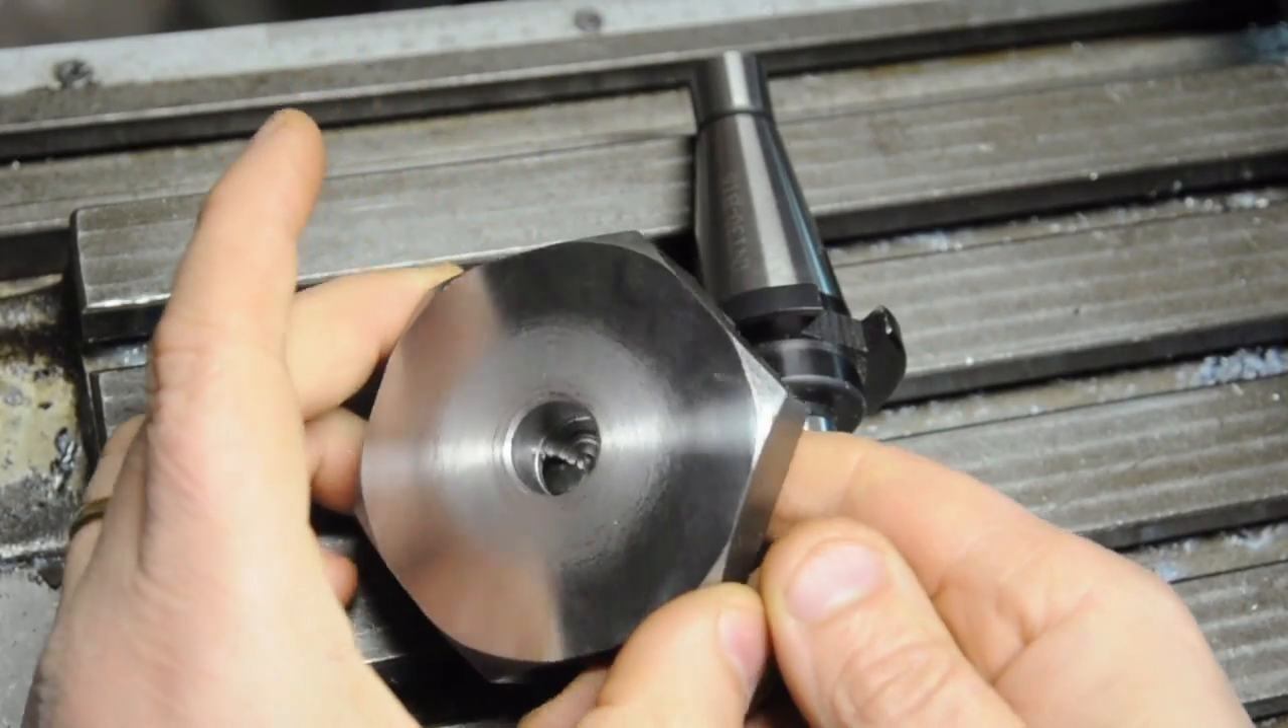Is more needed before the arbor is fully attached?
Yes.